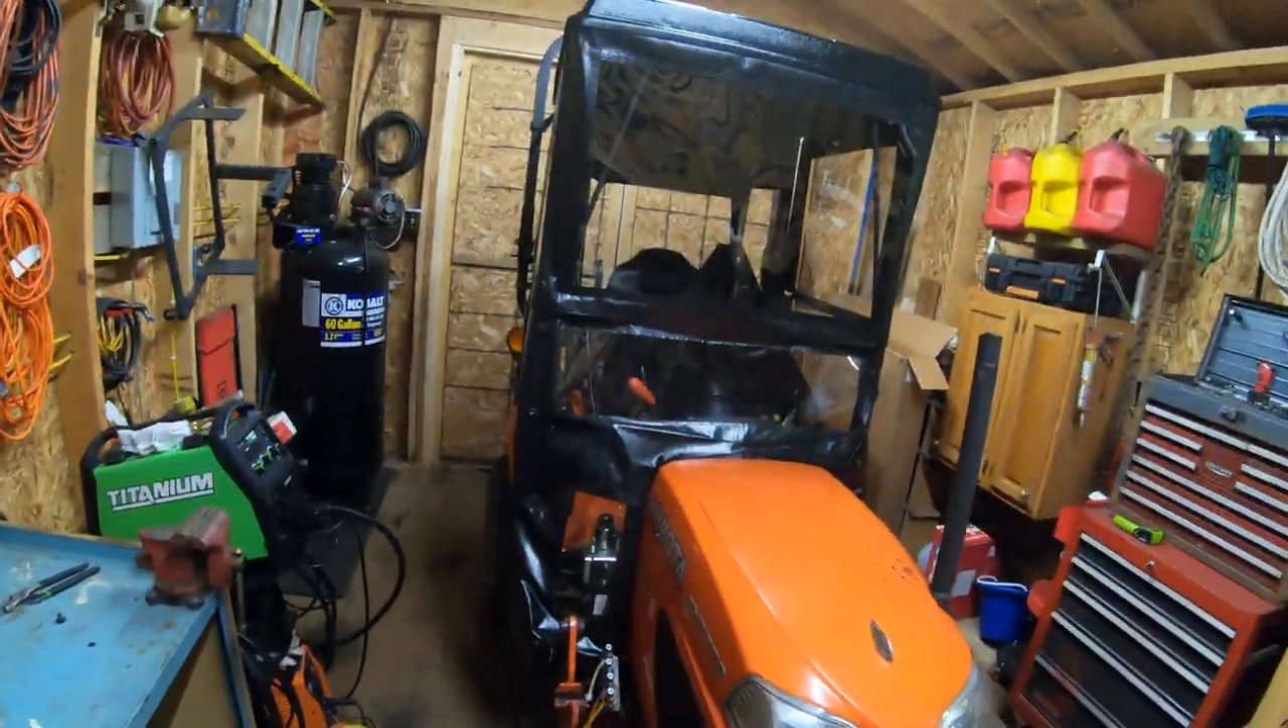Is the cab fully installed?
Yes.